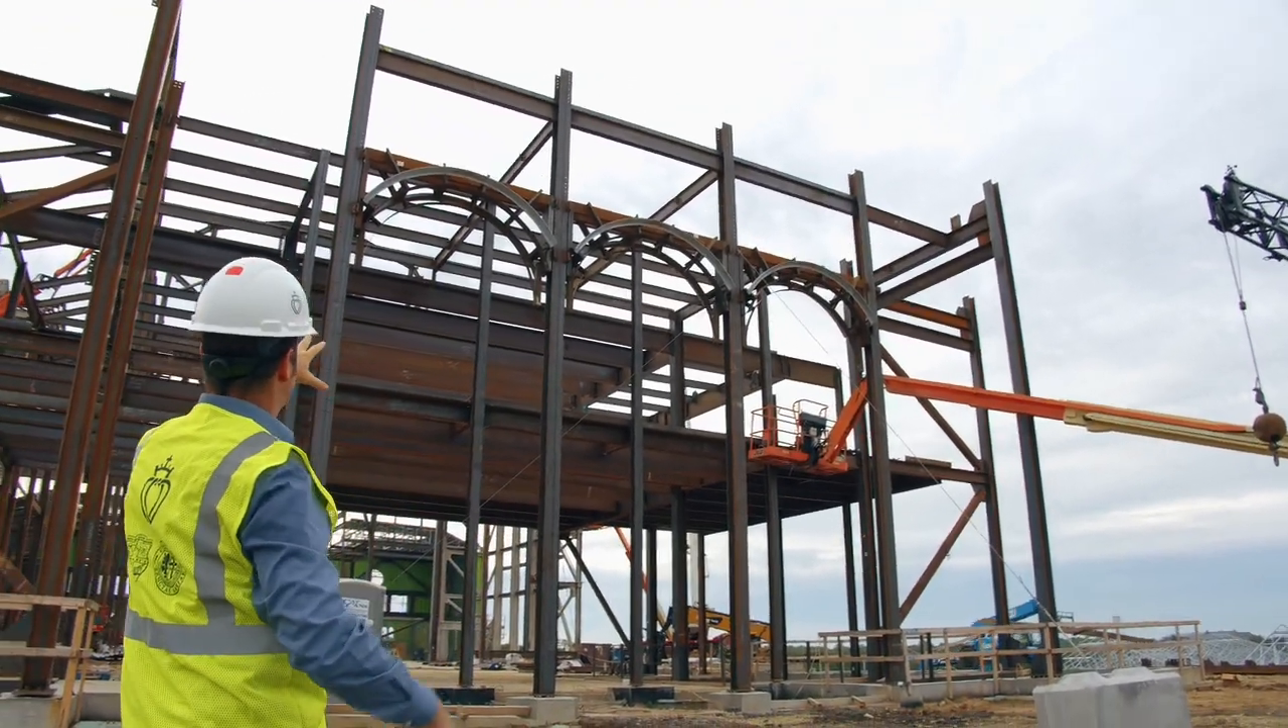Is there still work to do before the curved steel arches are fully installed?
No.